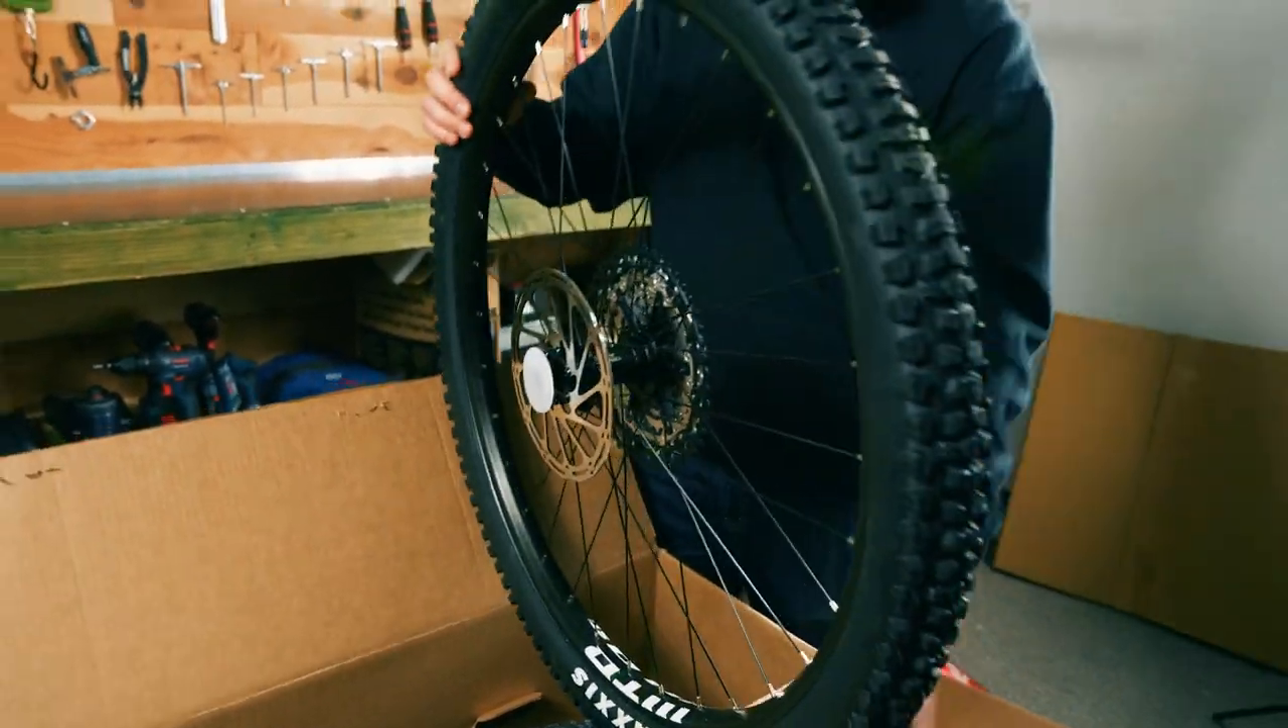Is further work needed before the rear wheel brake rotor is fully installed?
No.